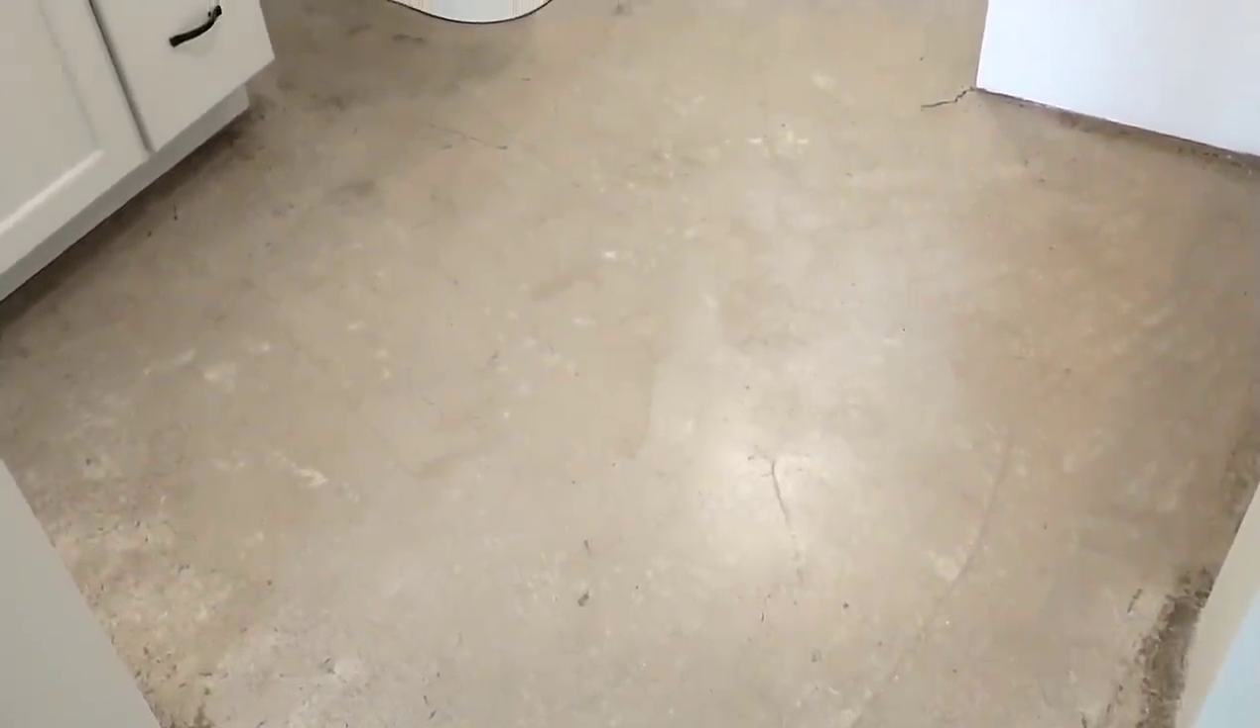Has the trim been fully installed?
No.